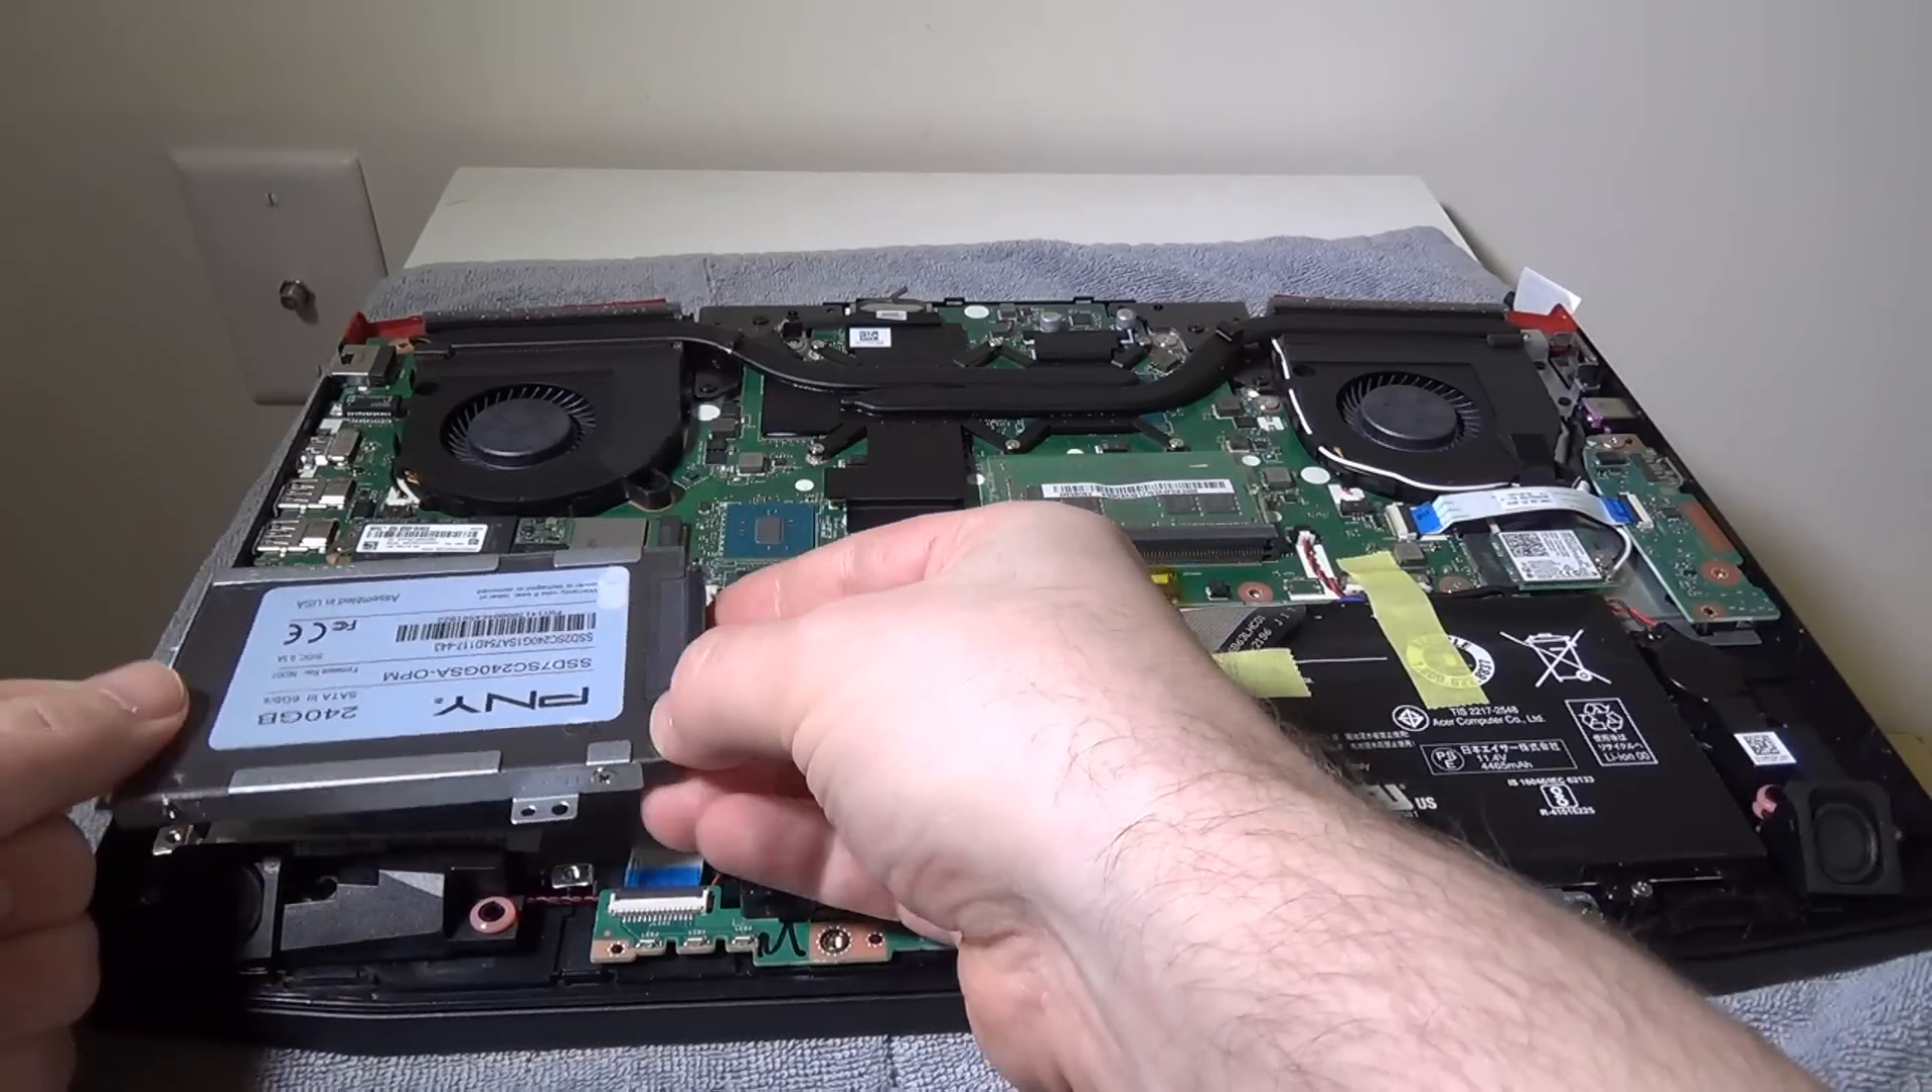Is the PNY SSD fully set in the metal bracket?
Yes.